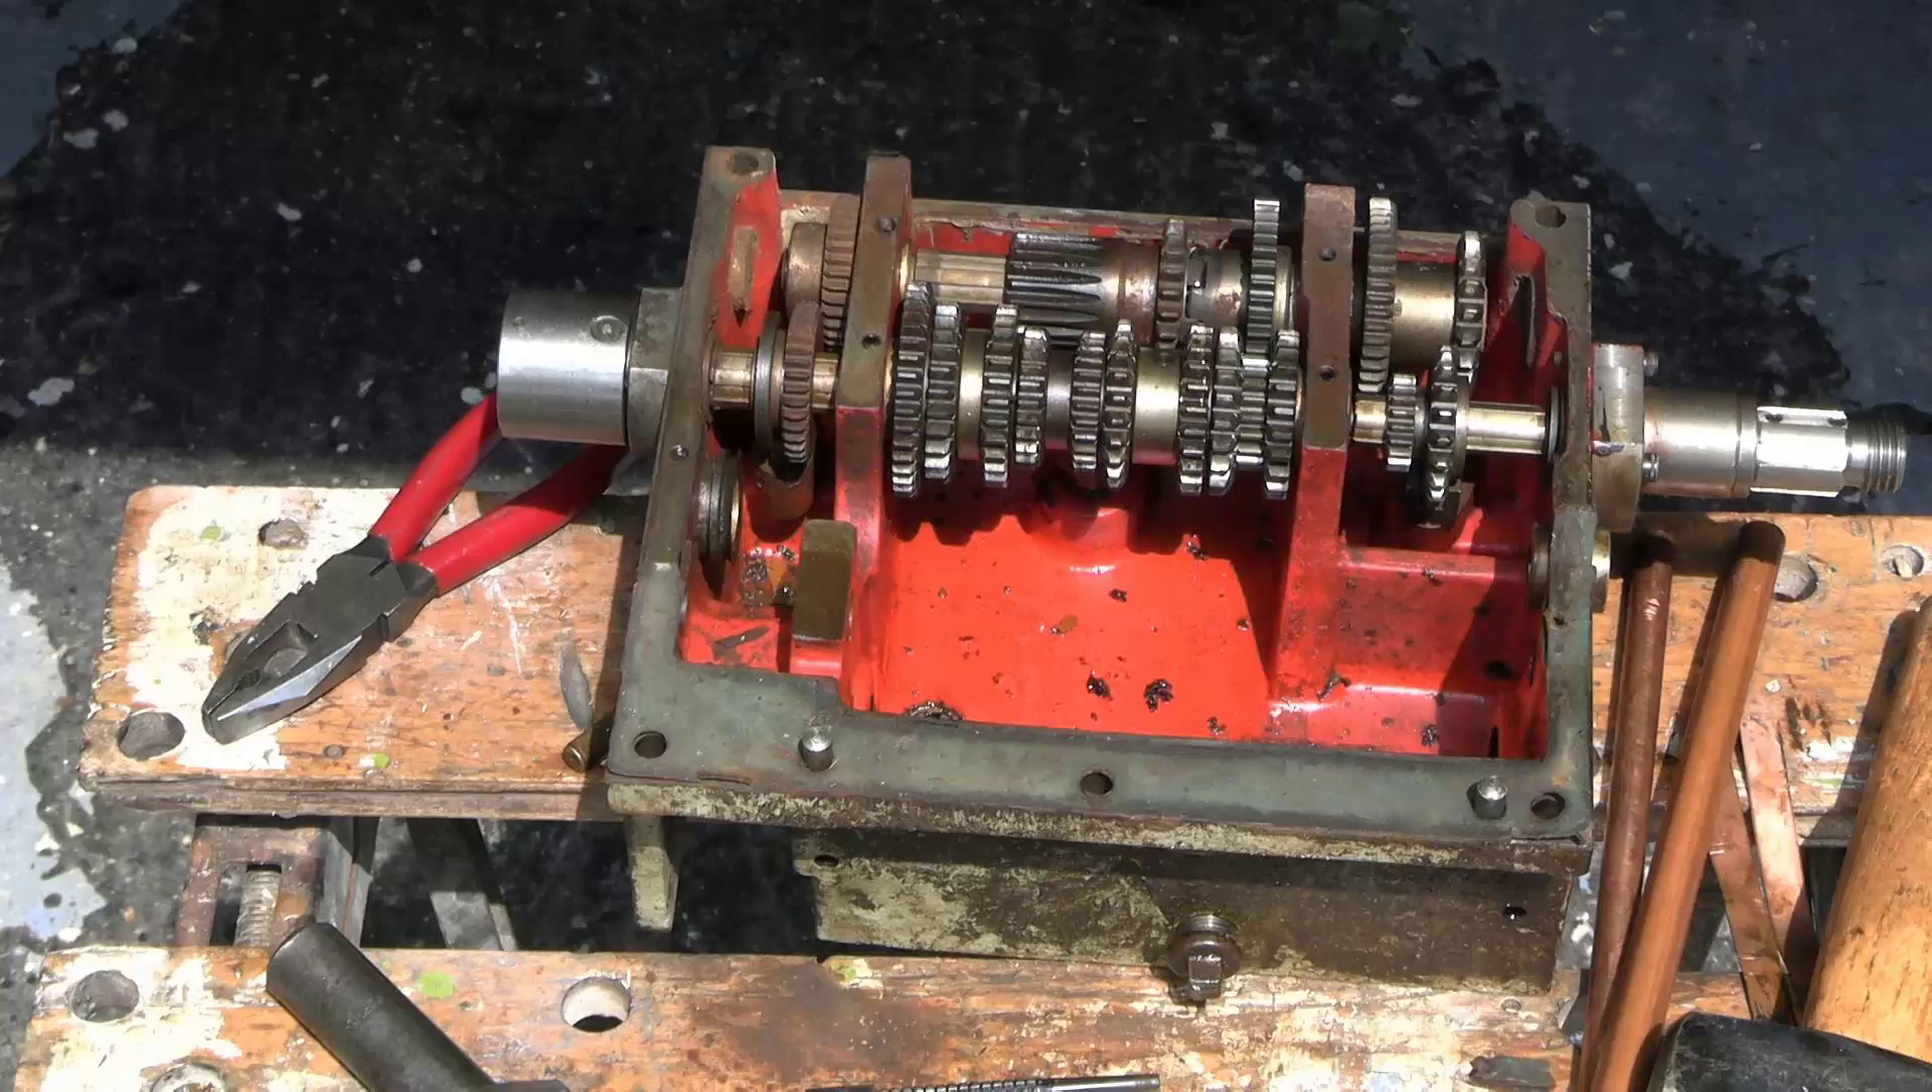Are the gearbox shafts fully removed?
No.